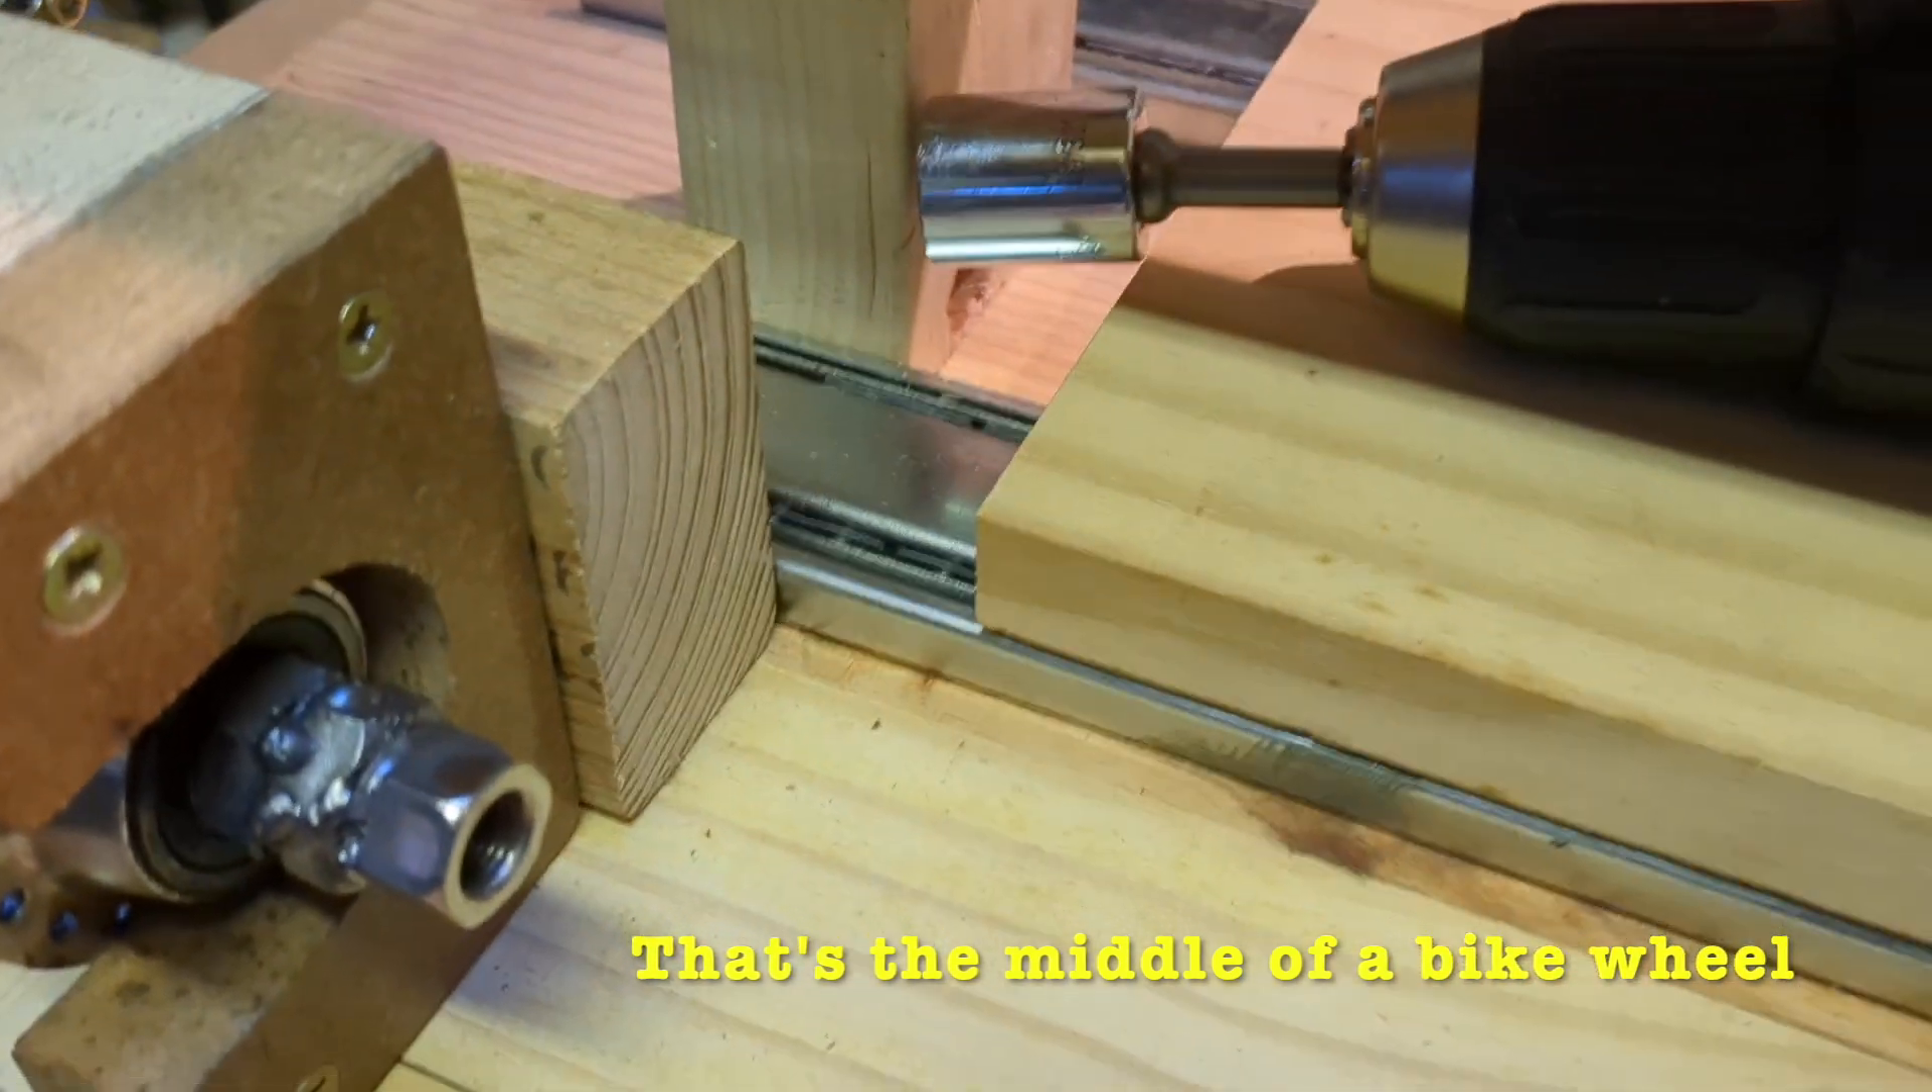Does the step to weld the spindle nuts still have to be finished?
No.